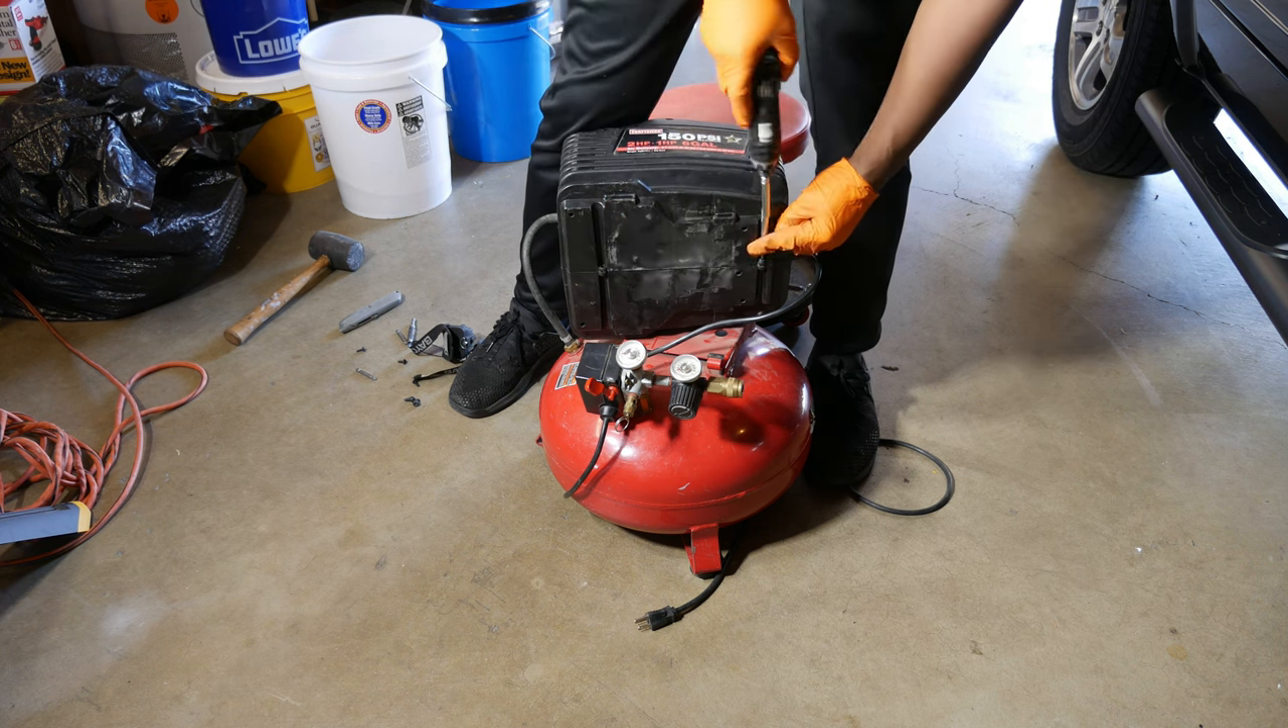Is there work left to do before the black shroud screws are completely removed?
Yes.